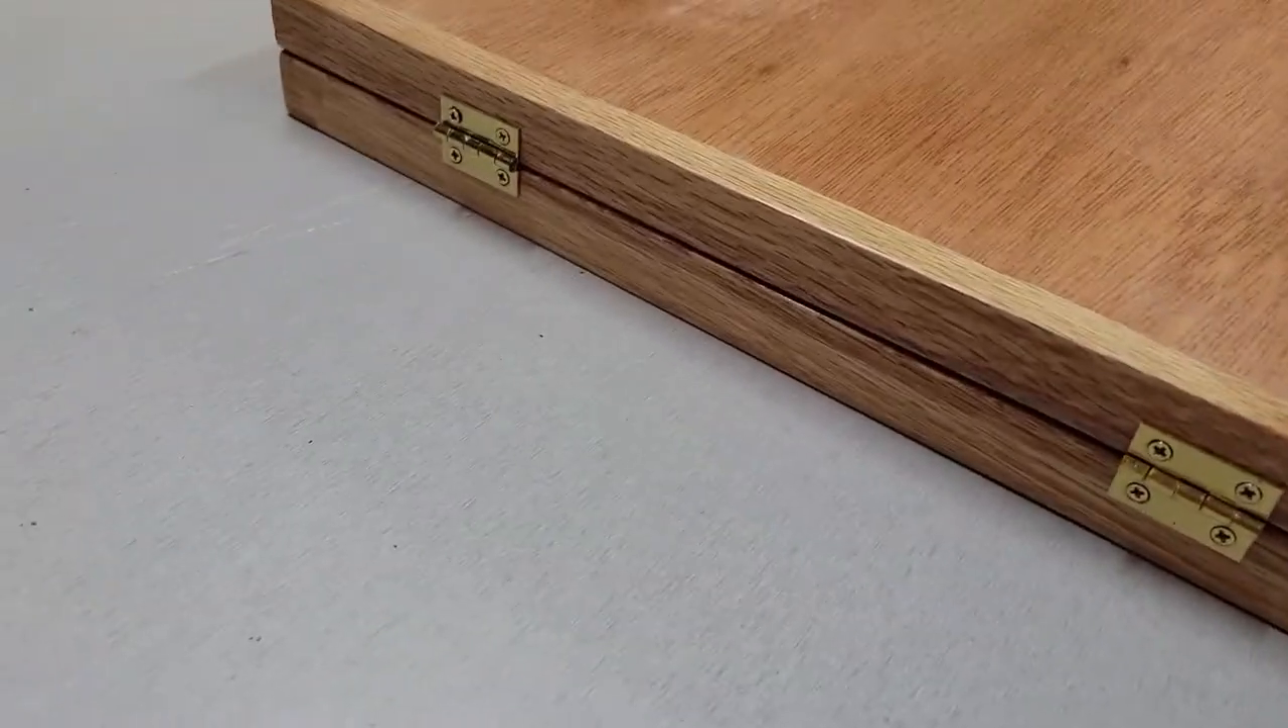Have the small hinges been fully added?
Yes.